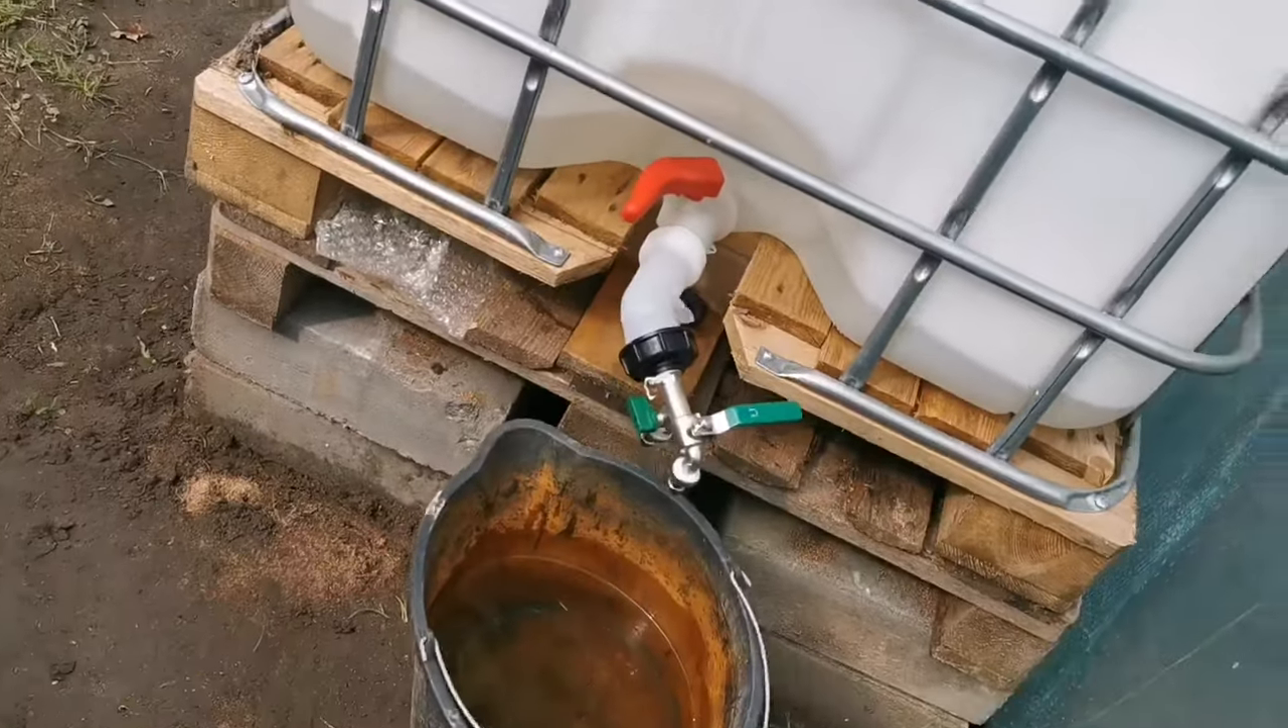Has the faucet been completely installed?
Yes.